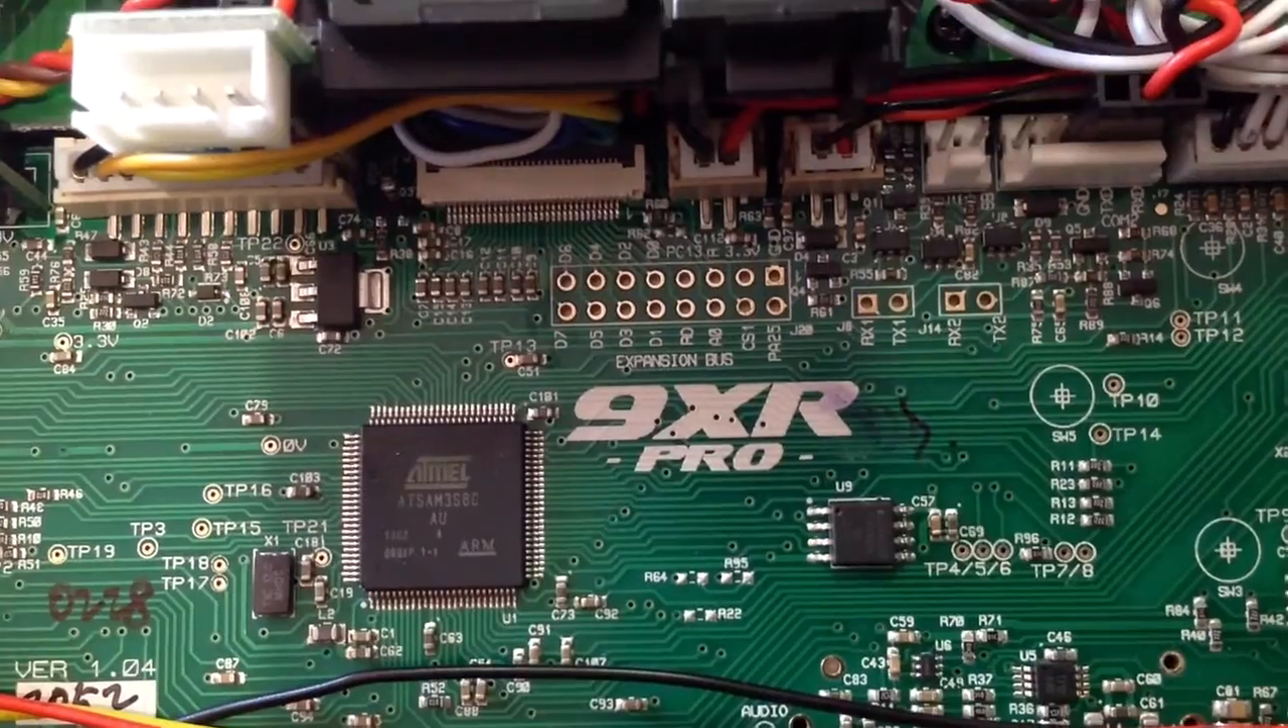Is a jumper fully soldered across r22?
No.